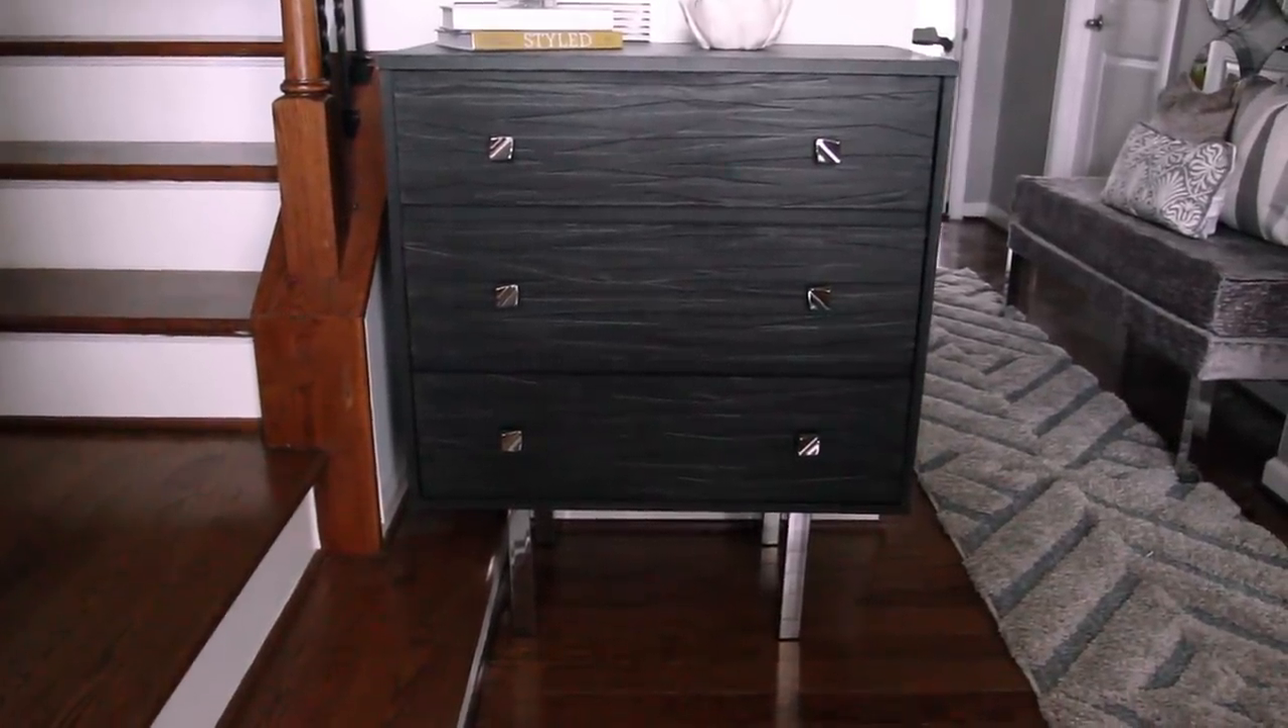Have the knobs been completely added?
Yes.